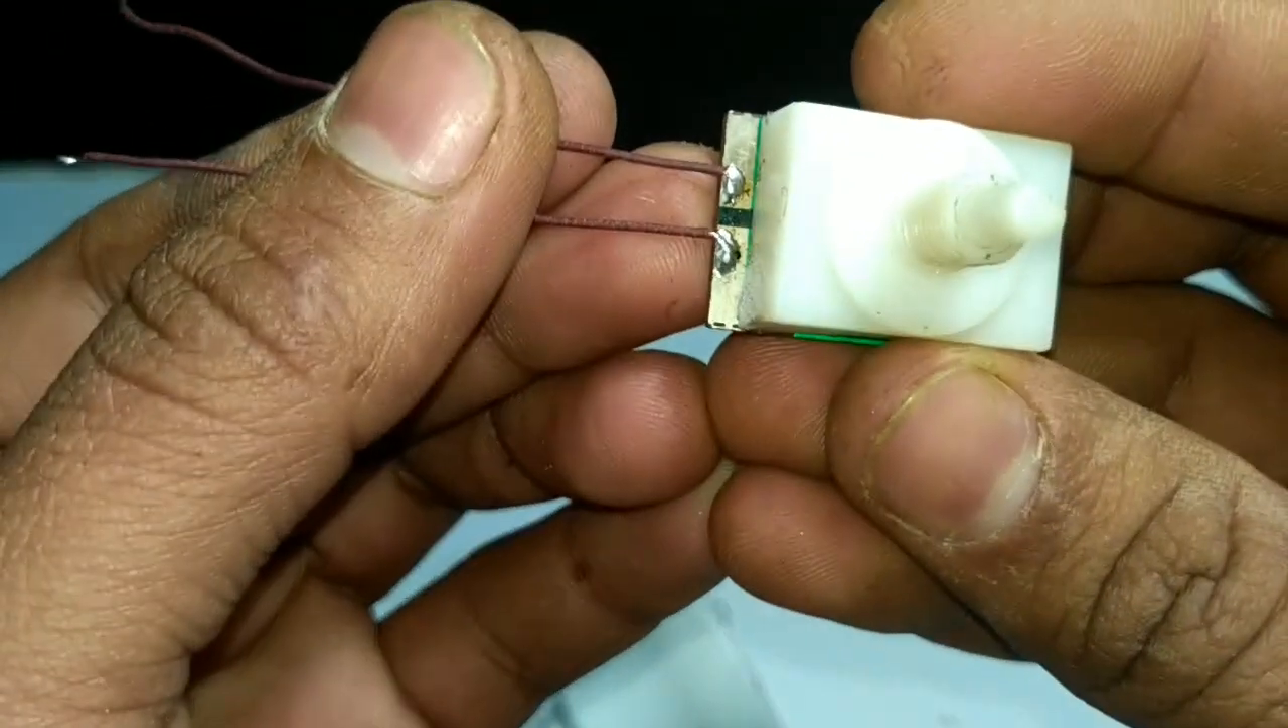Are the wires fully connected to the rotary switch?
Yes.